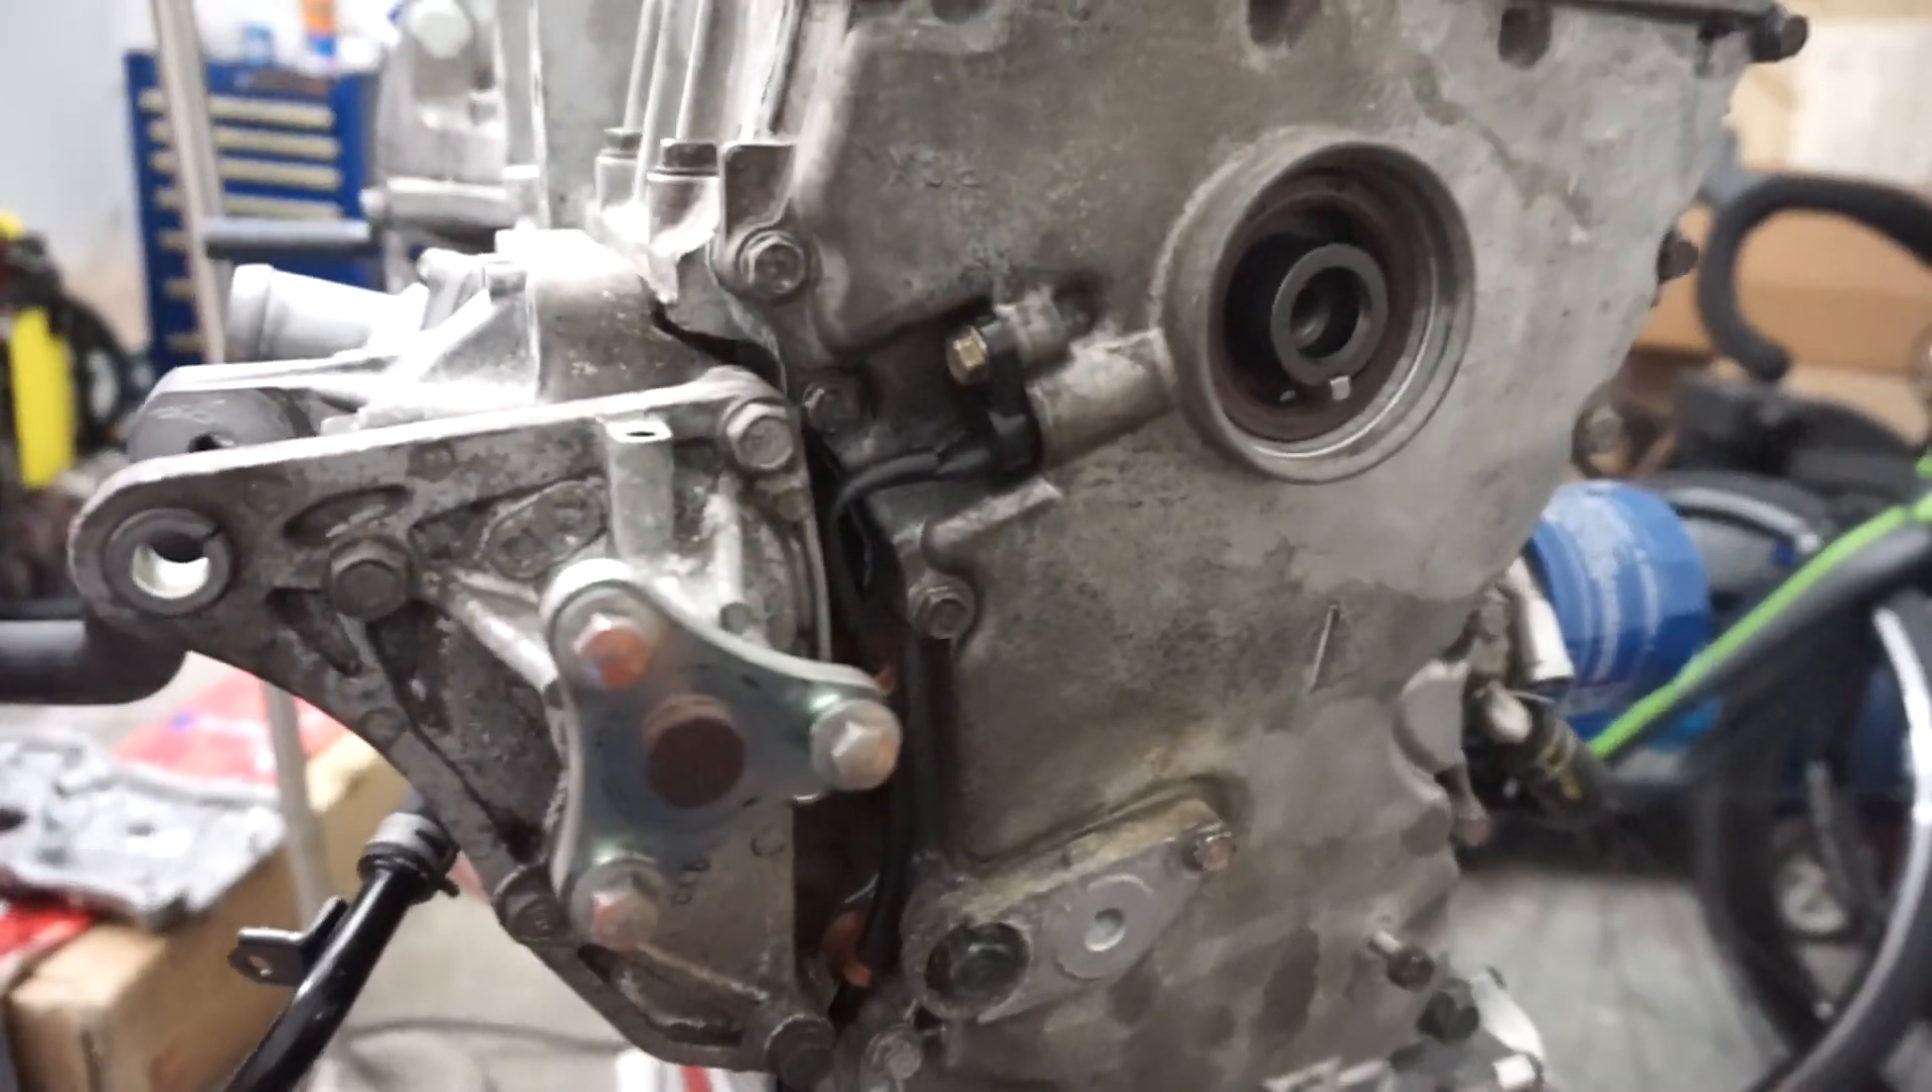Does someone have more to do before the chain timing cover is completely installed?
No.